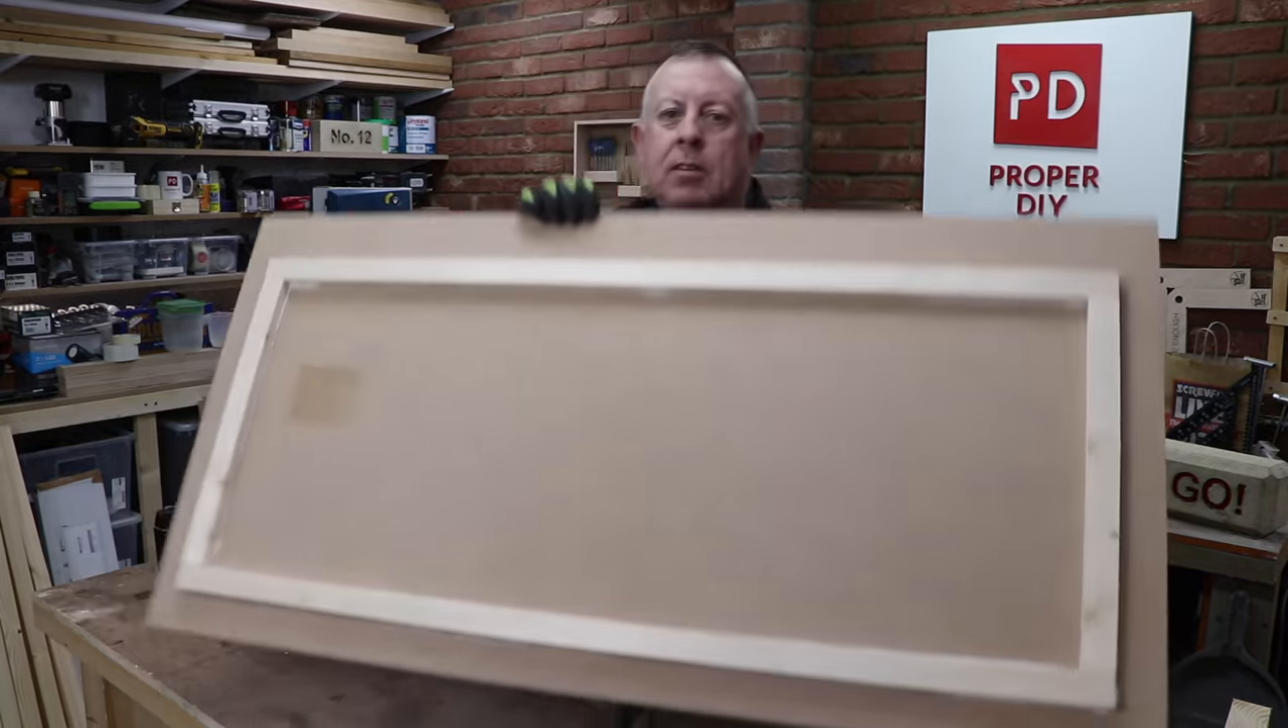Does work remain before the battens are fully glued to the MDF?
No.